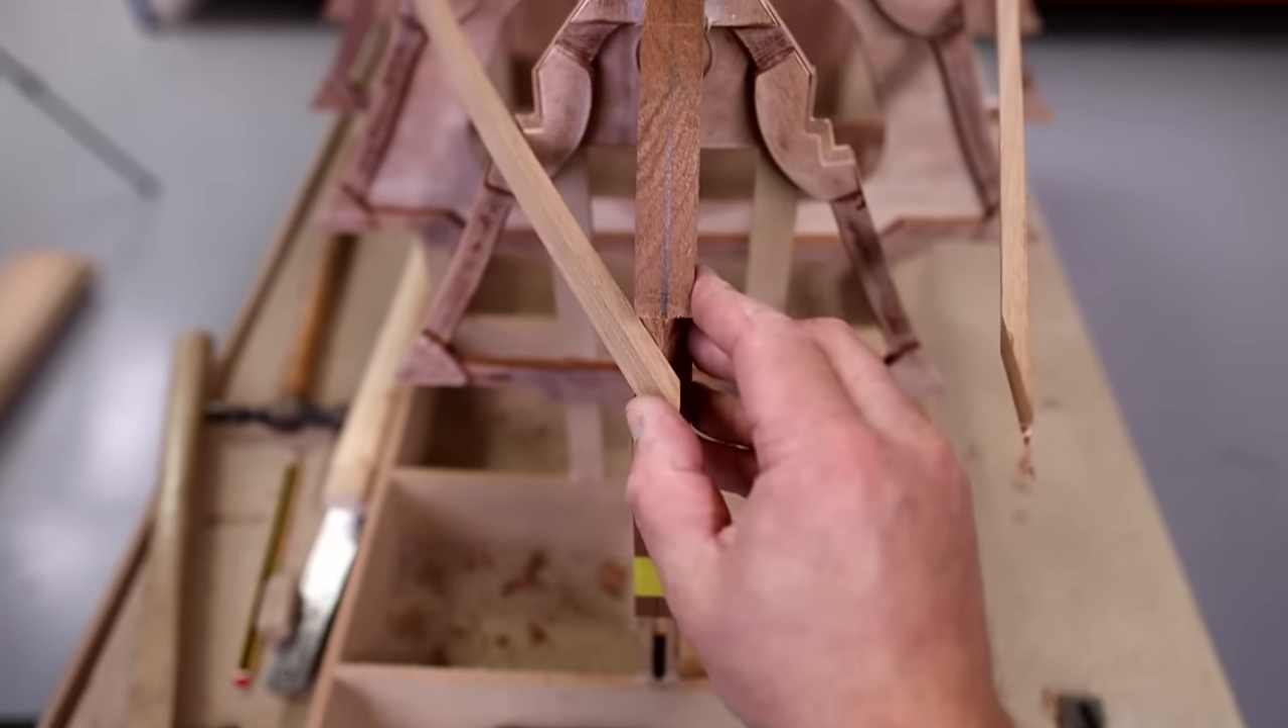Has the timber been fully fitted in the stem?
No.